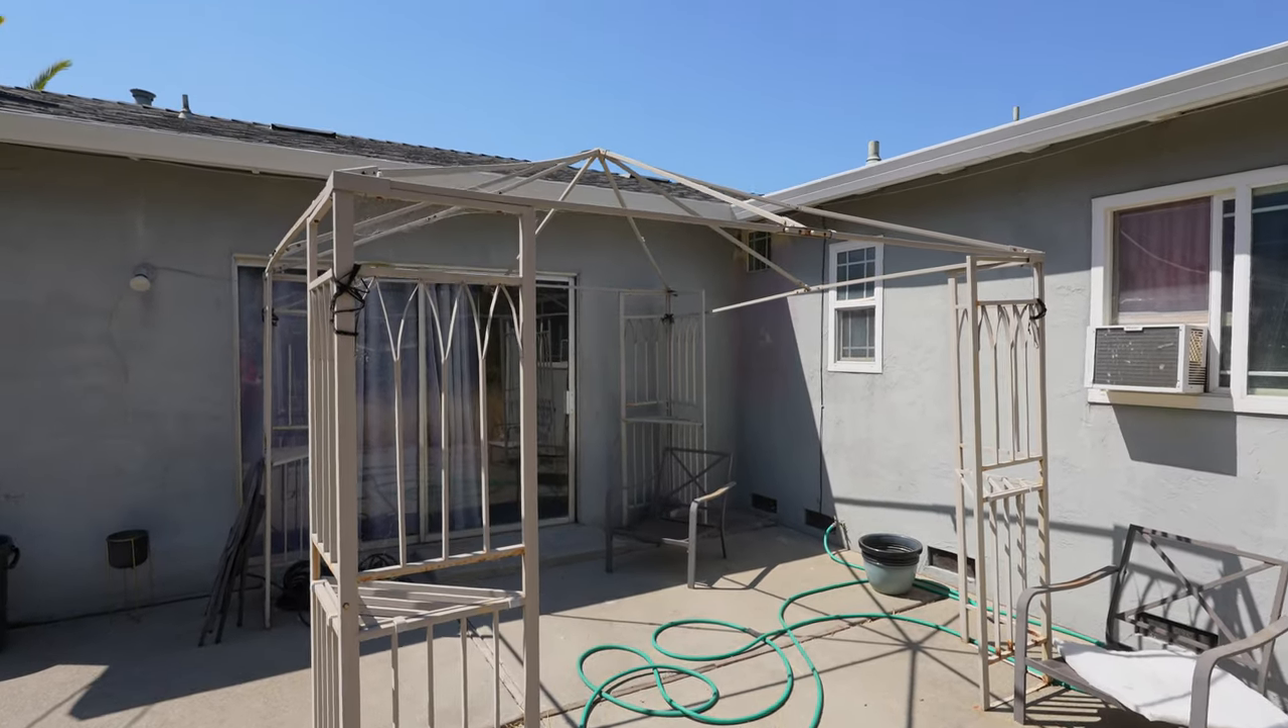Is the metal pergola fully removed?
No.